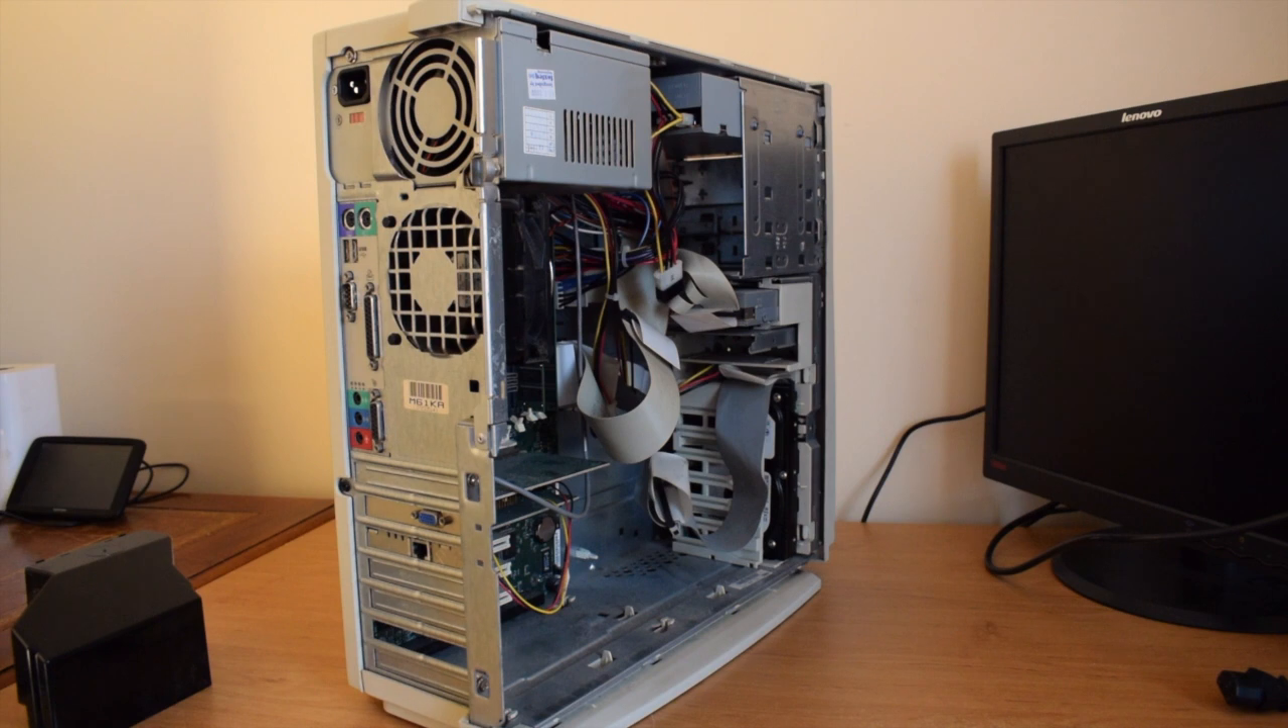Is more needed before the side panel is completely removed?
No.